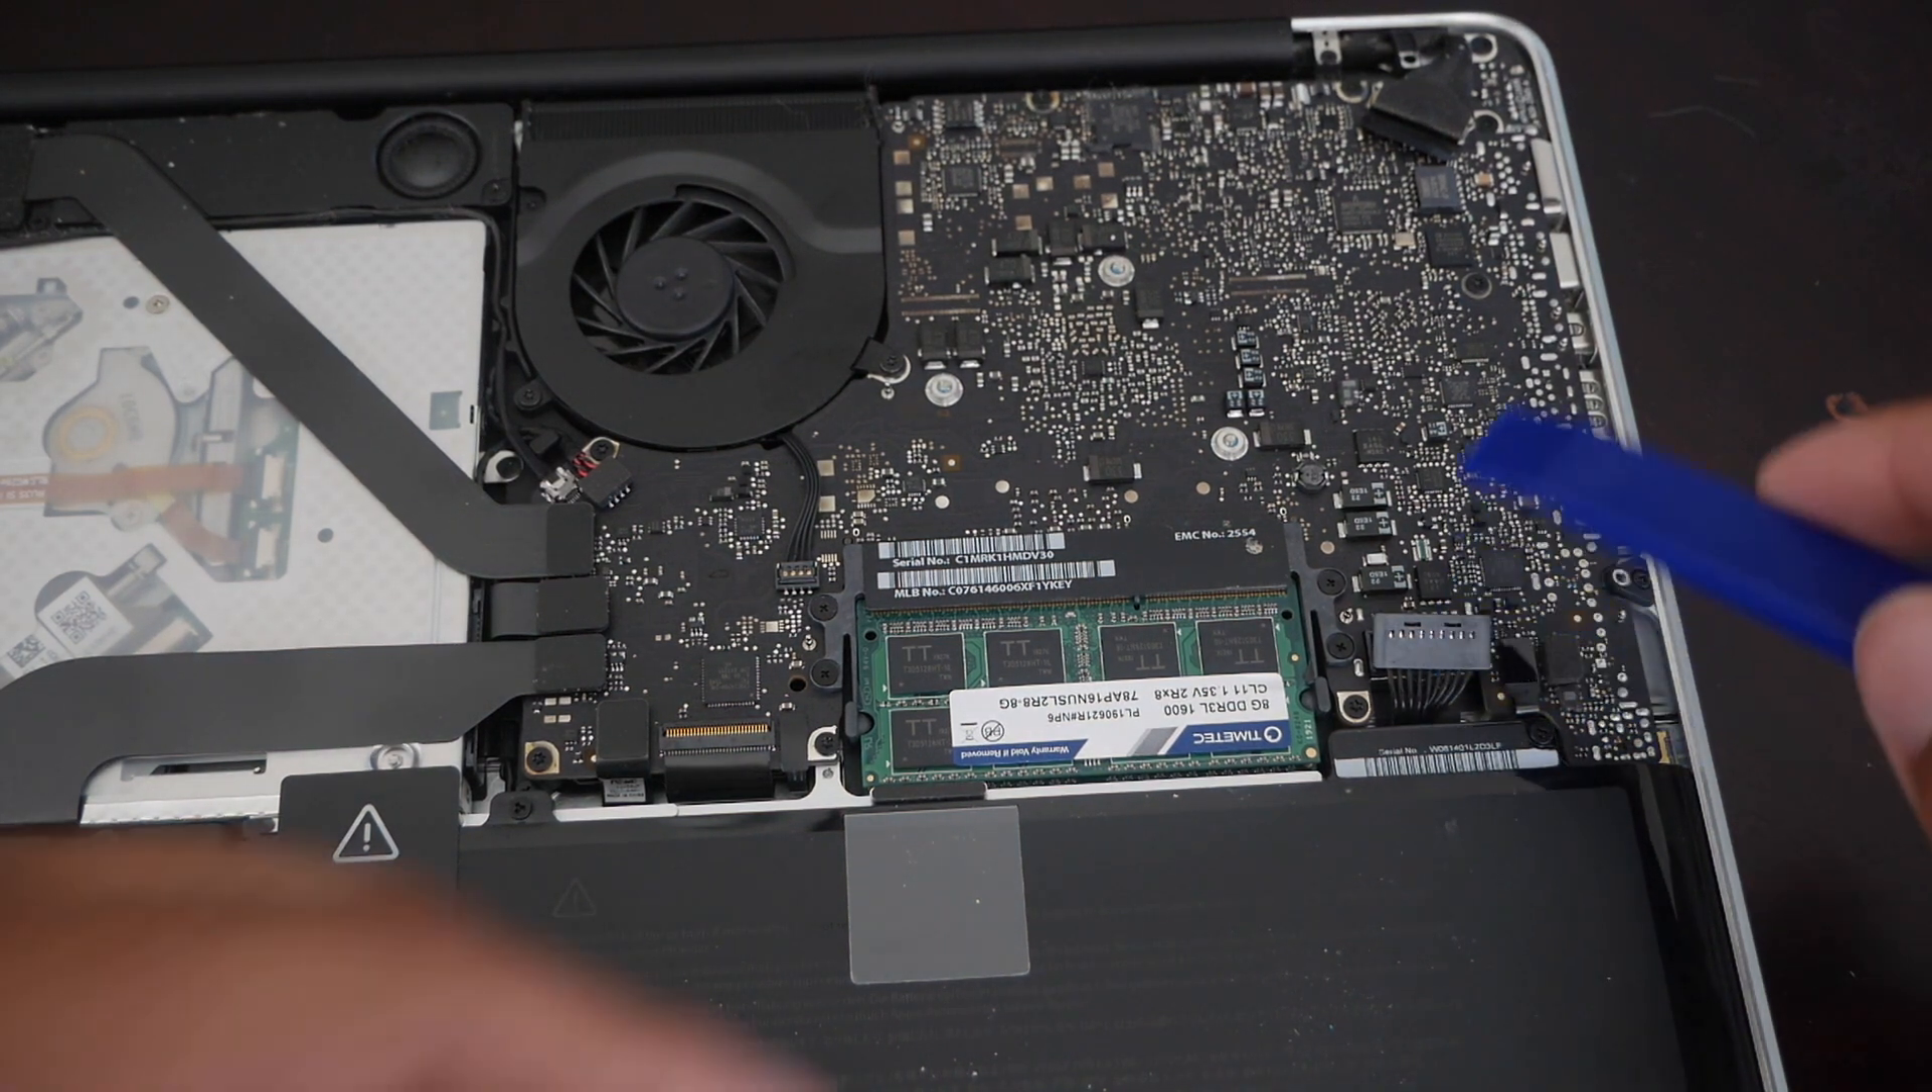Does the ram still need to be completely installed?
No.